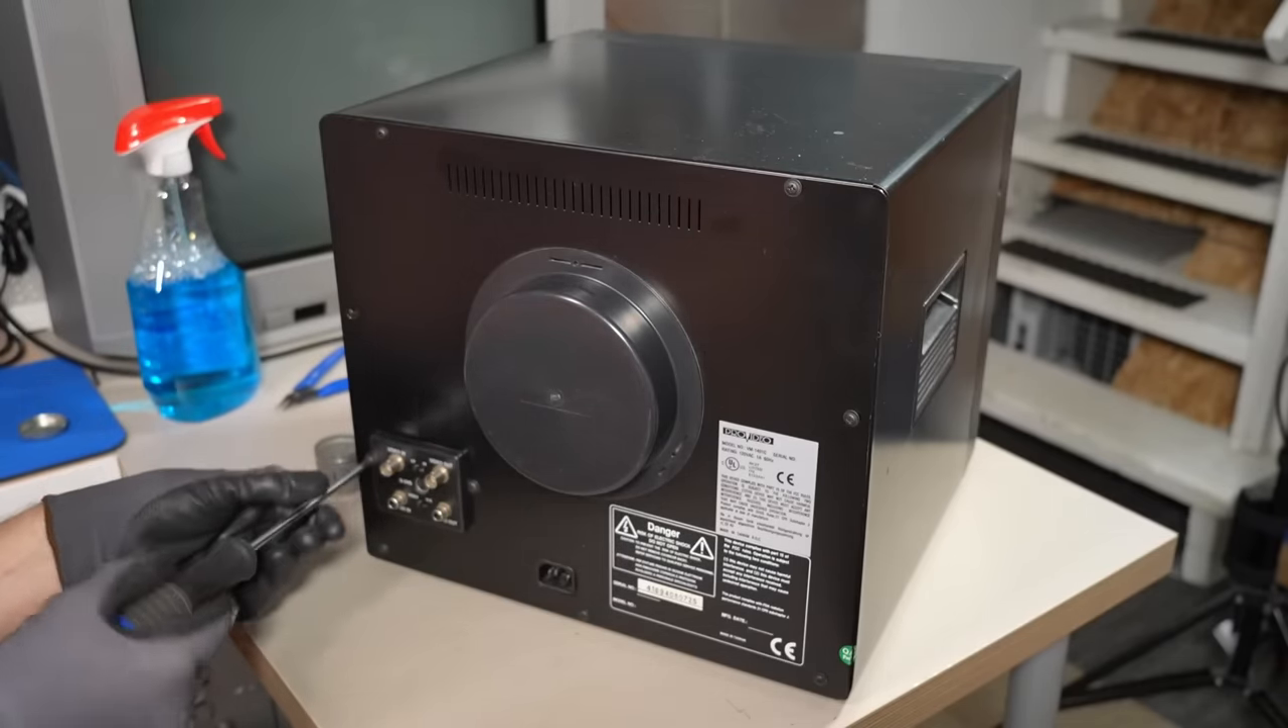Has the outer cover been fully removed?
No.